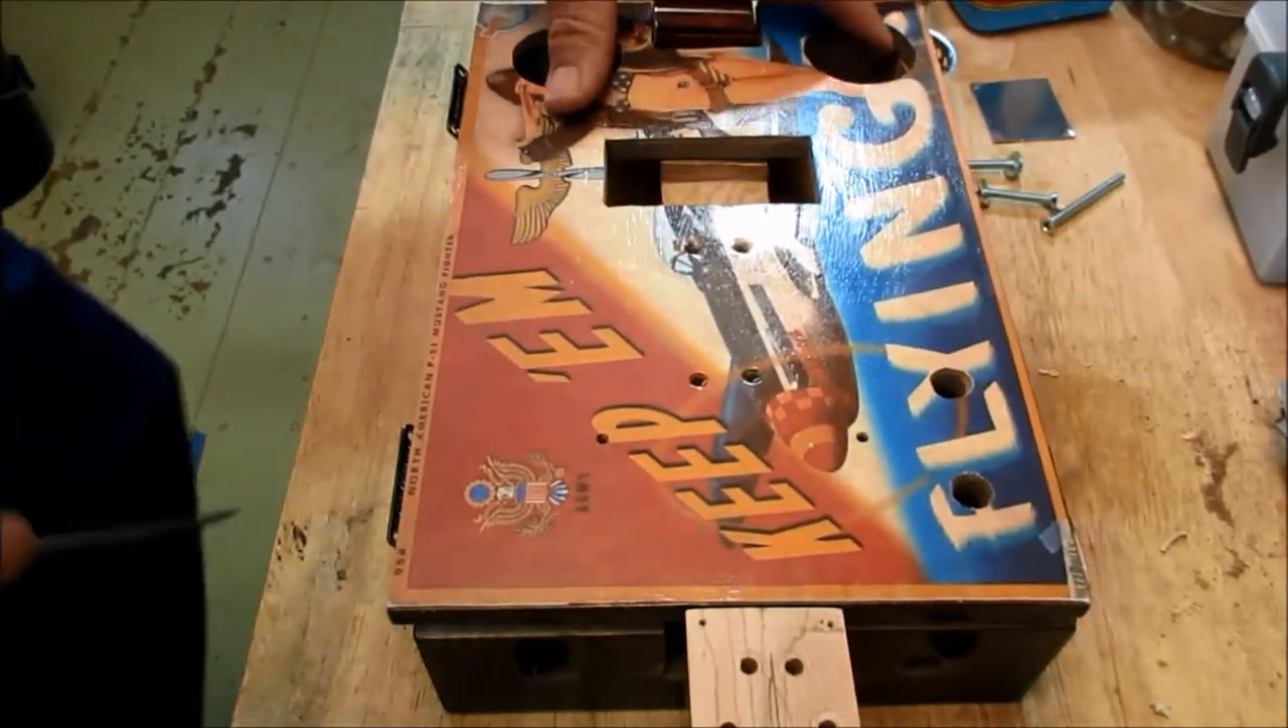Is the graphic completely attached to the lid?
Yes.